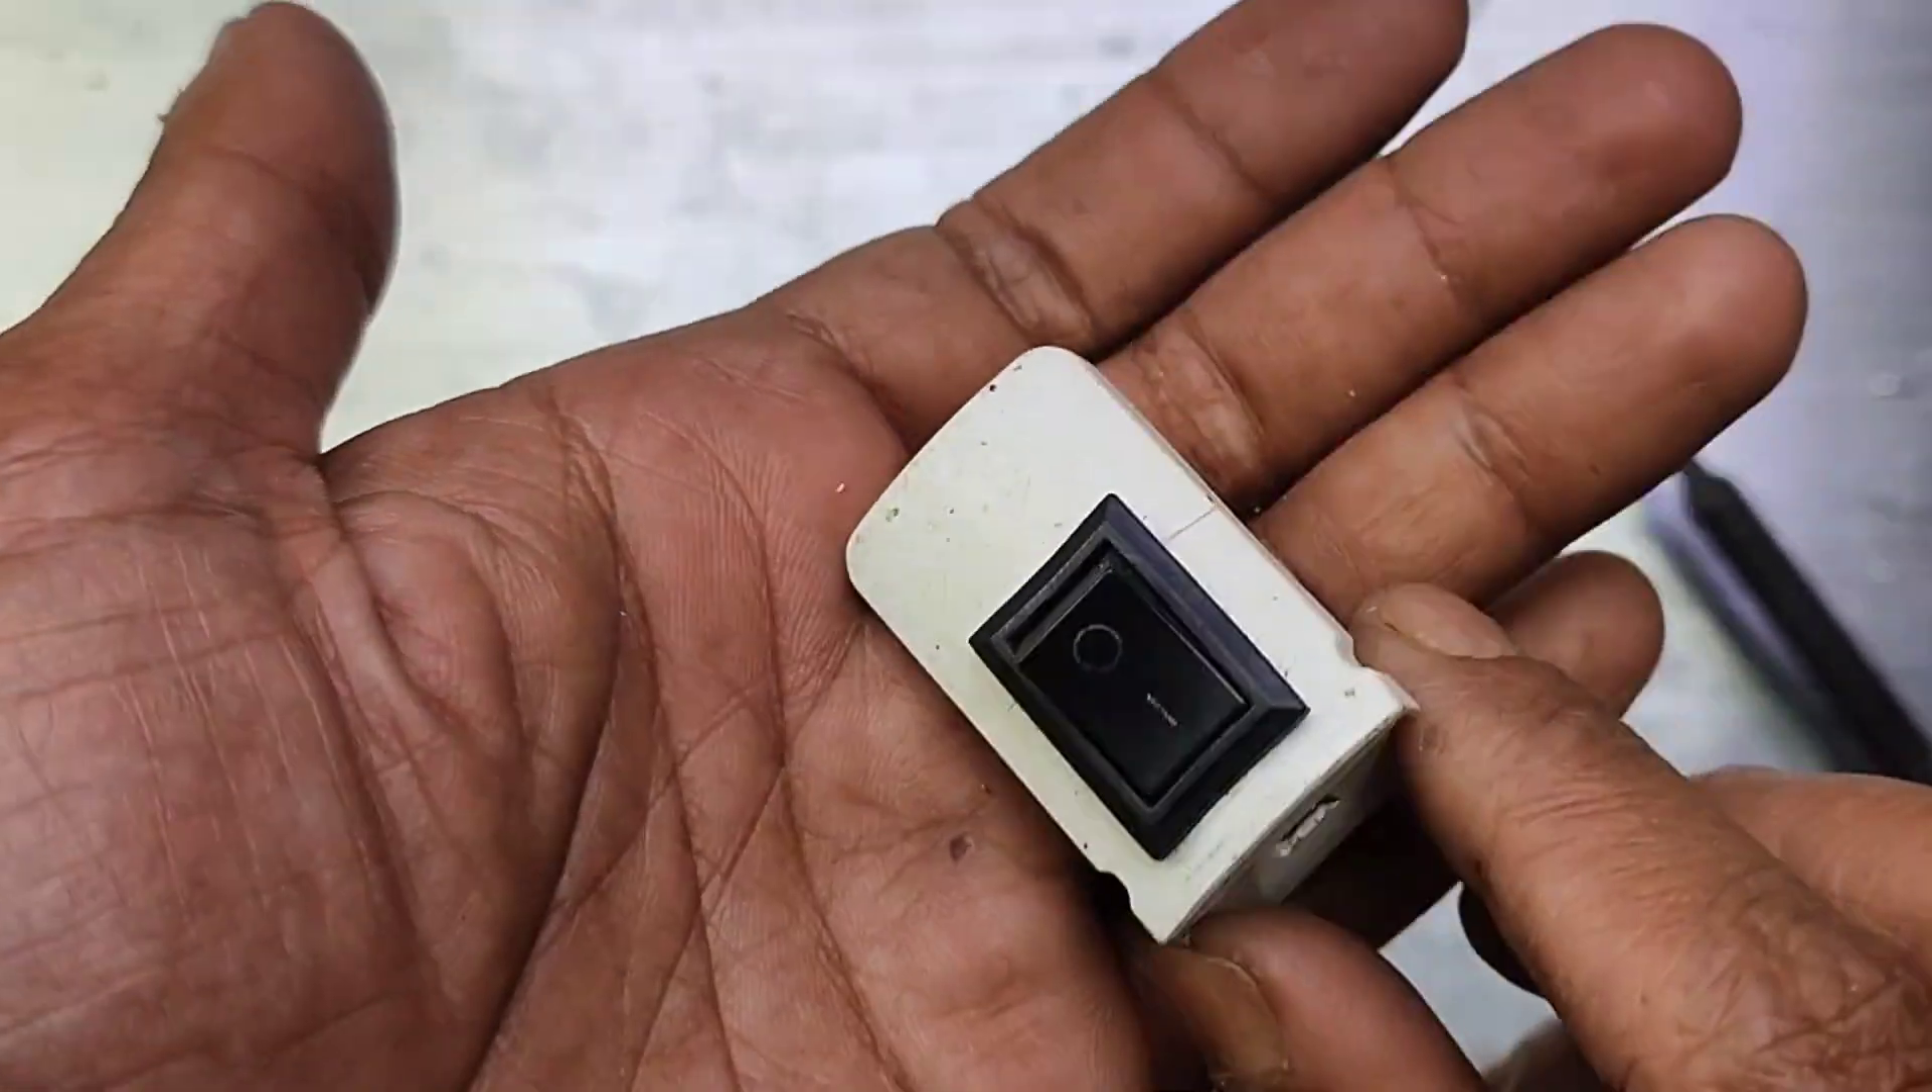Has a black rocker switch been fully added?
Yes.